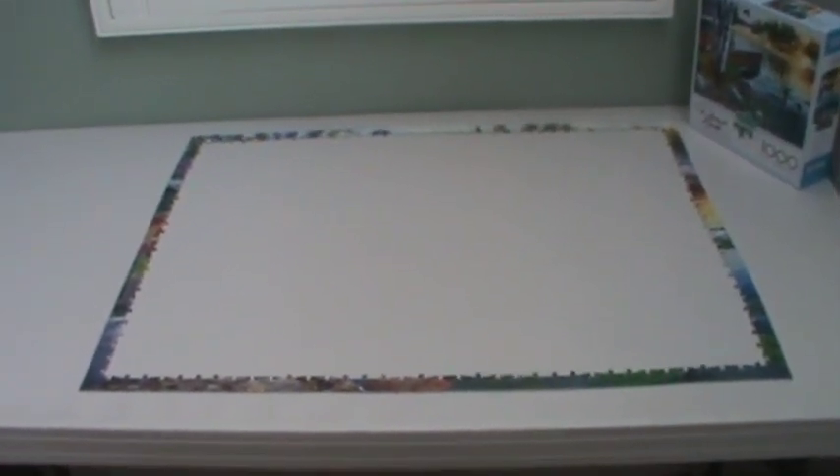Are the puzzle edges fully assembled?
Yes.